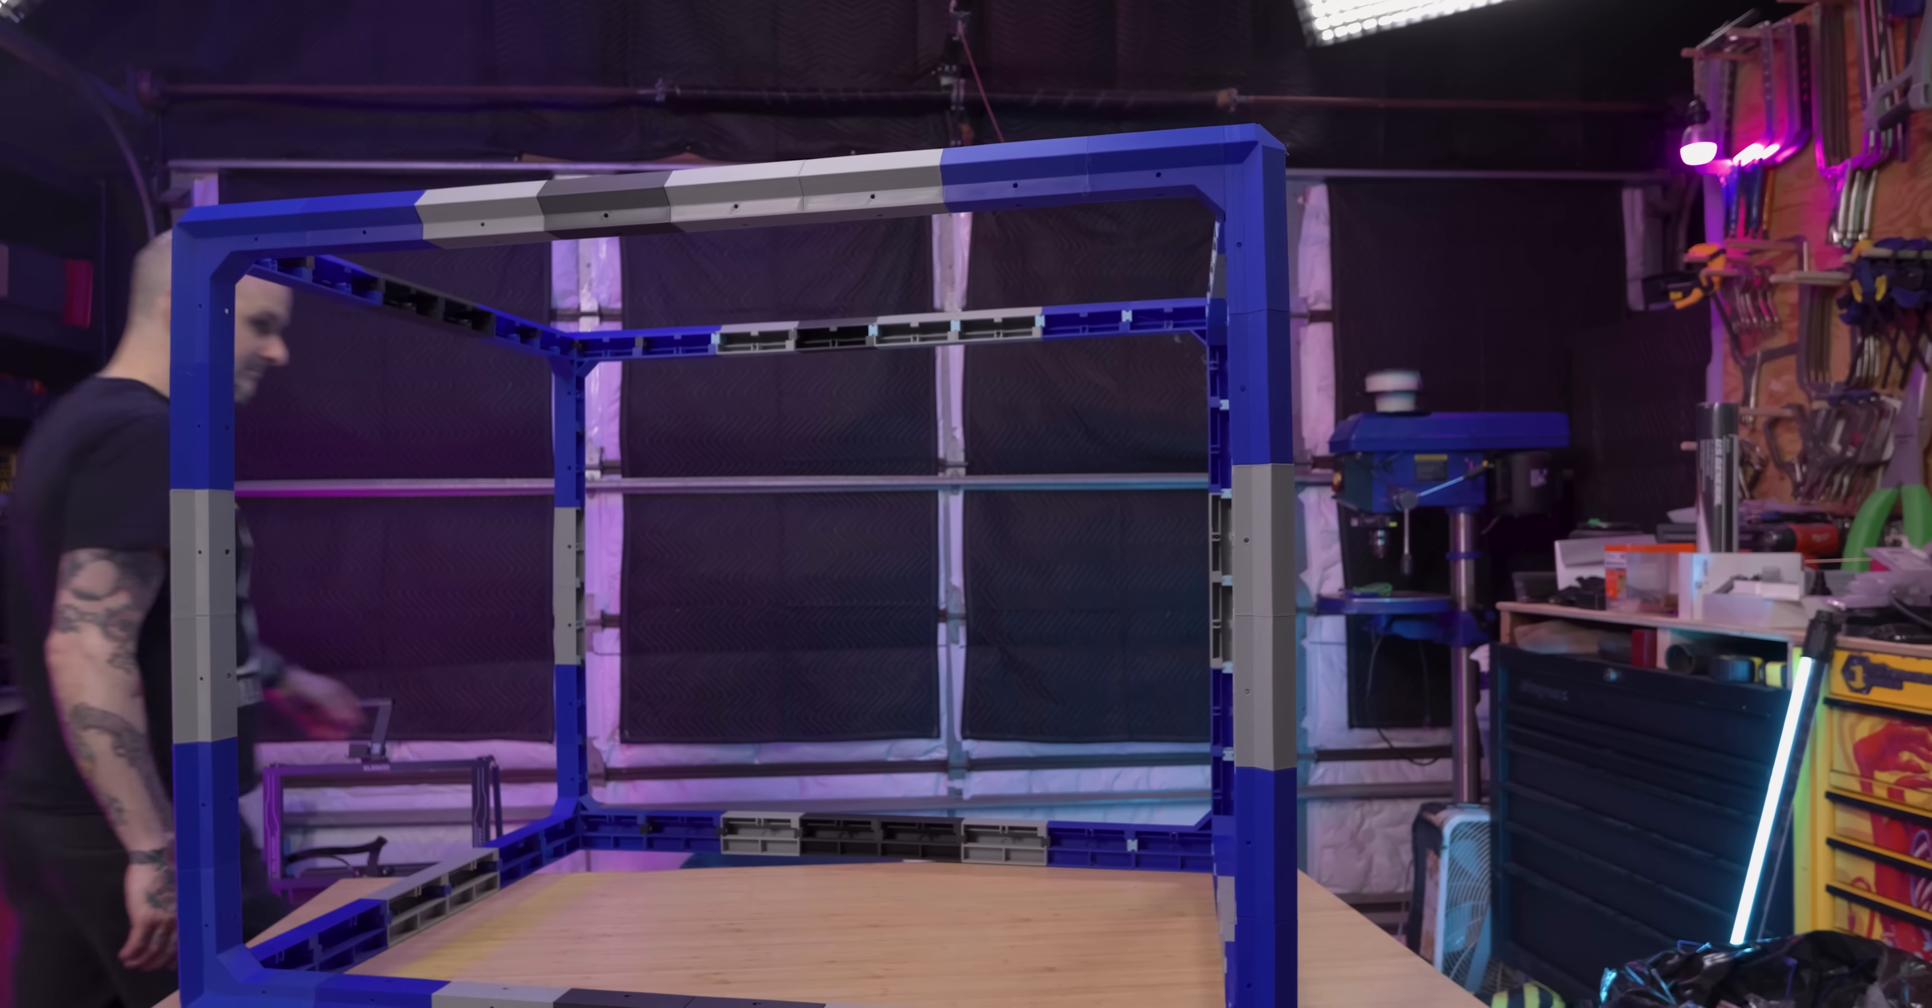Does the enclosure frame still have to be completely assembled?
No.